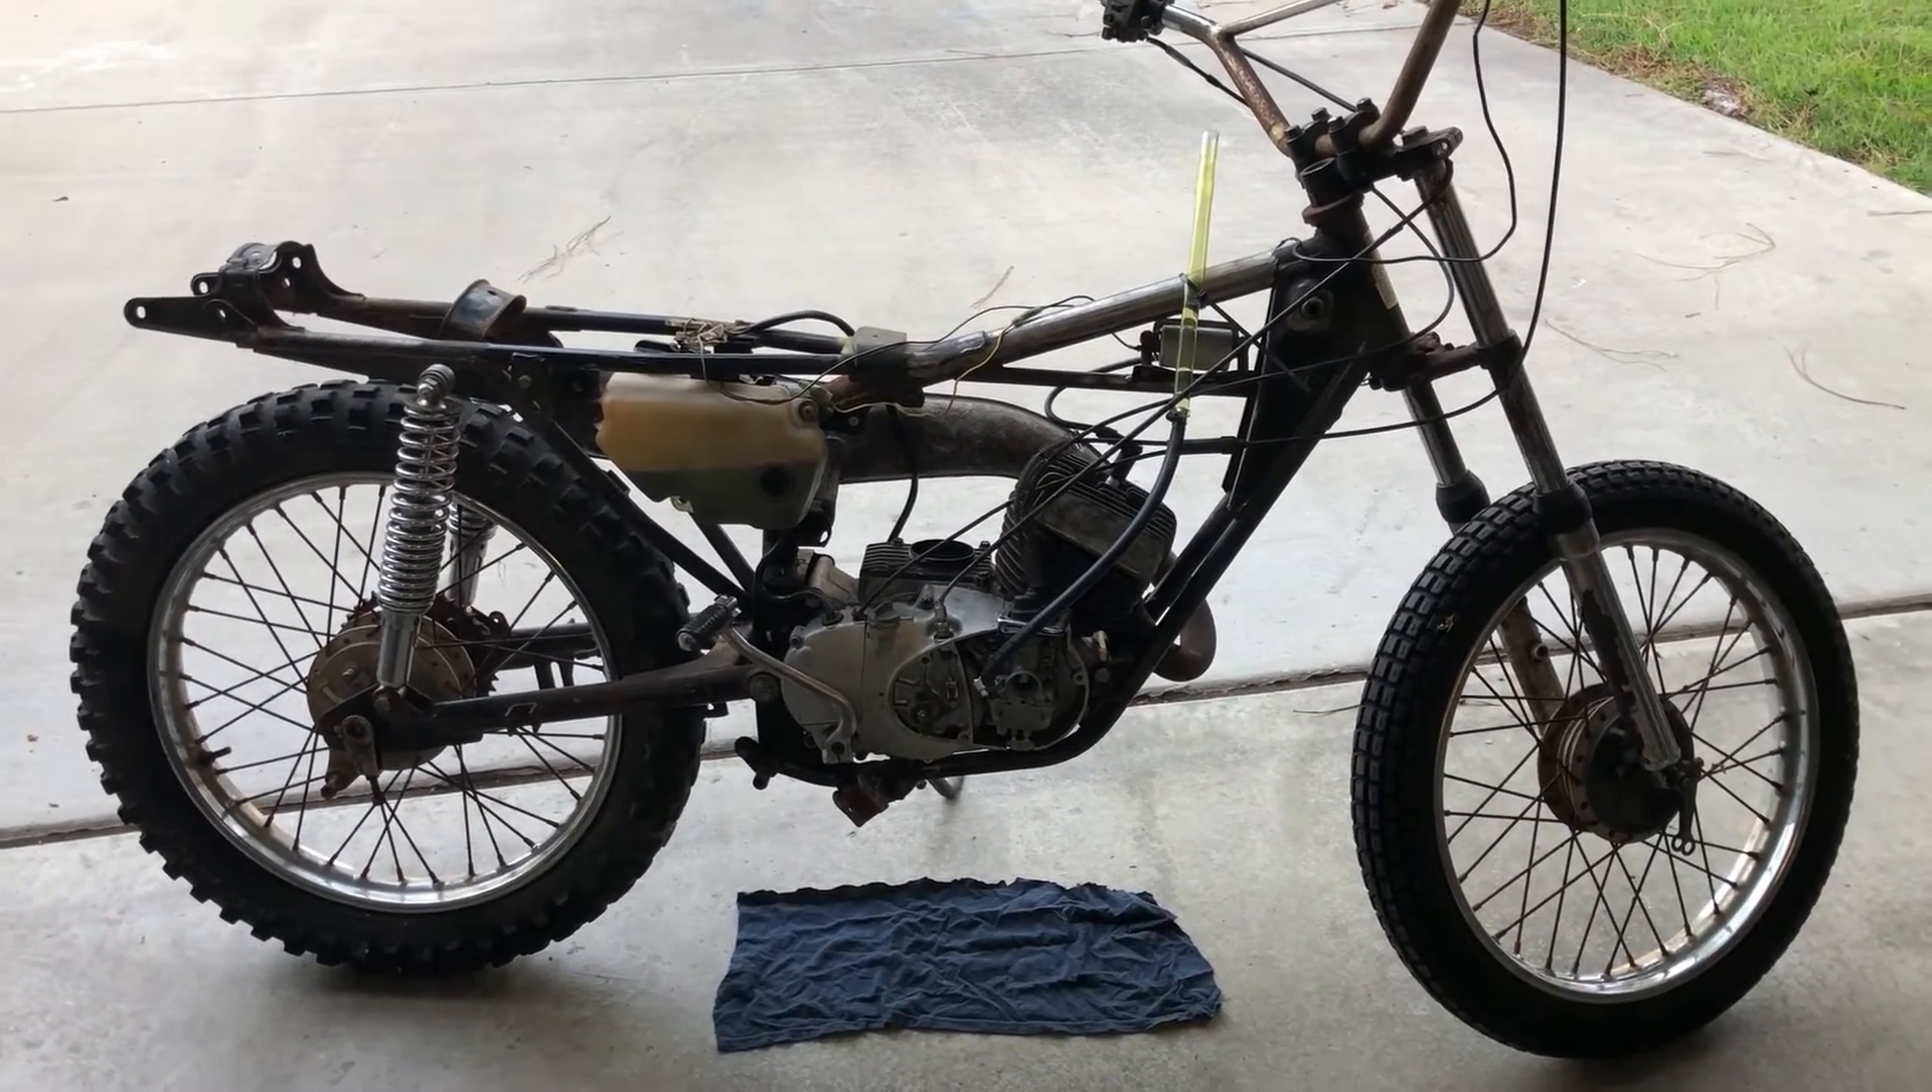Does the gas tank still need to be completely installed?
Yes.